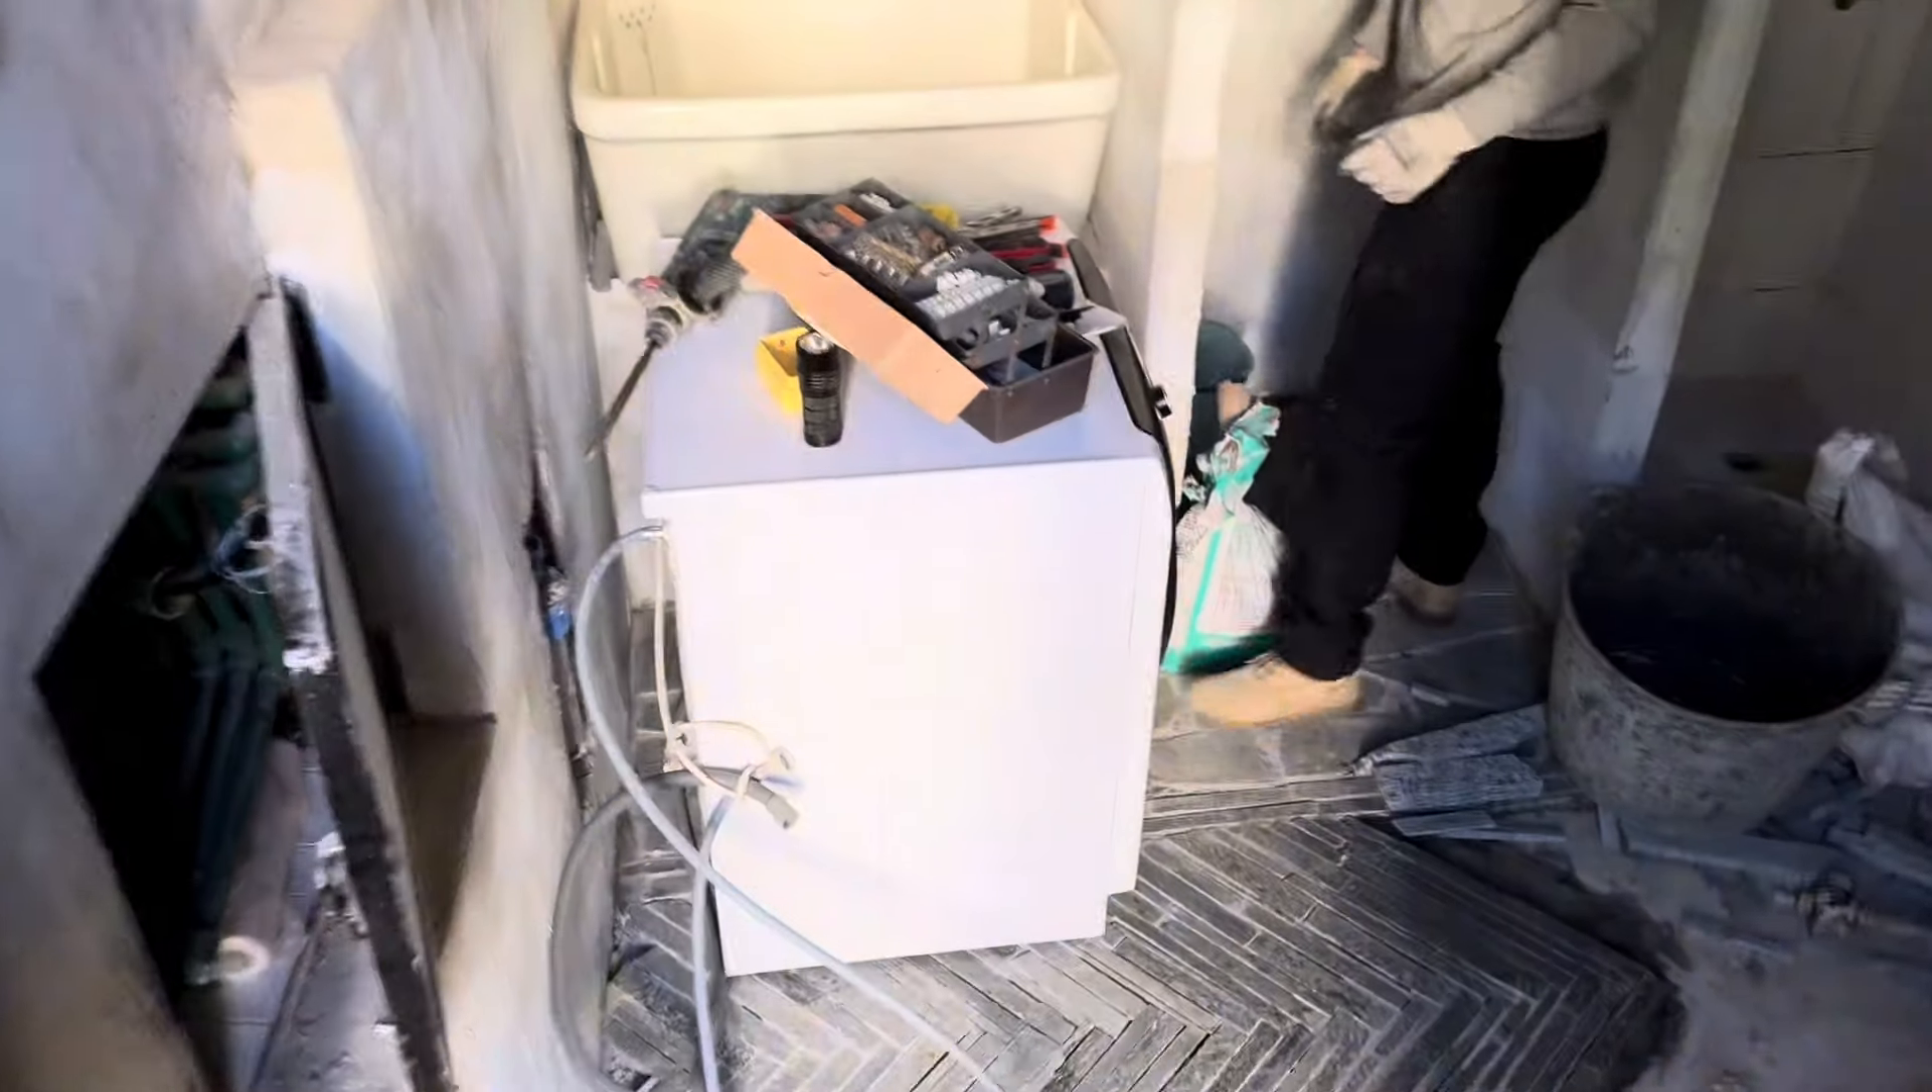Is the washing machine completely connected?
No.